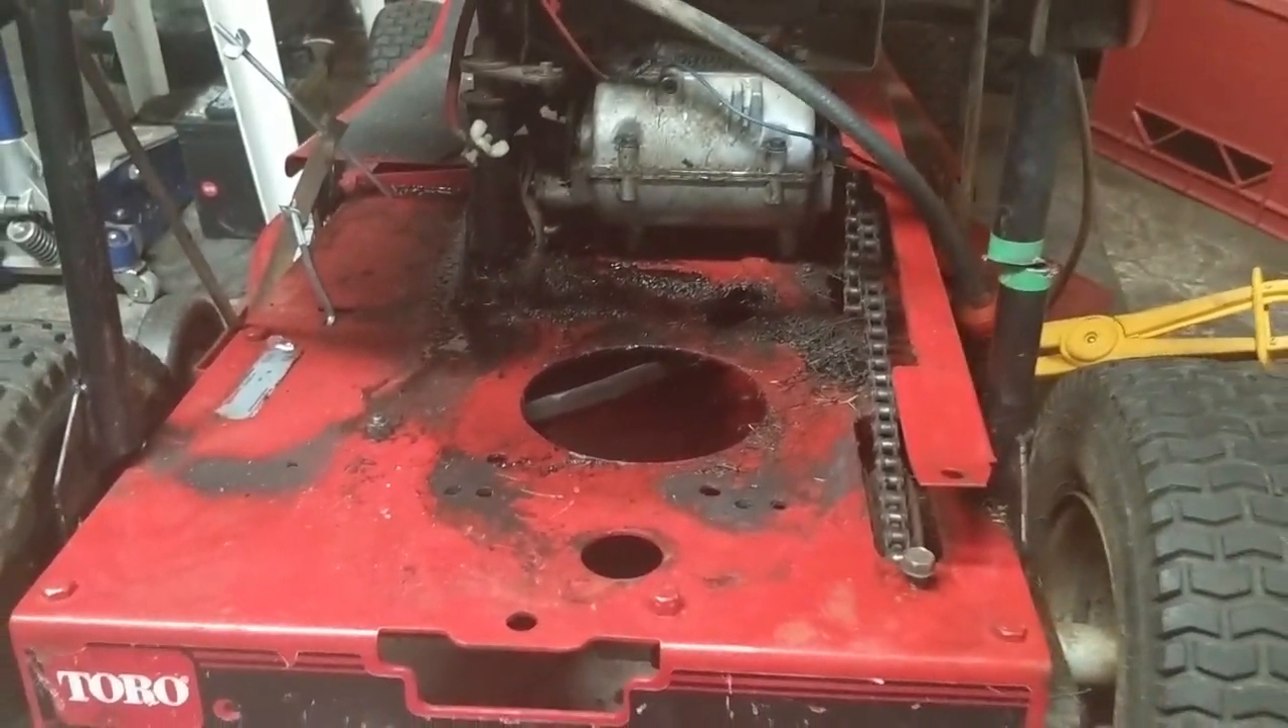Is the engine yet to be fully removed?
No.